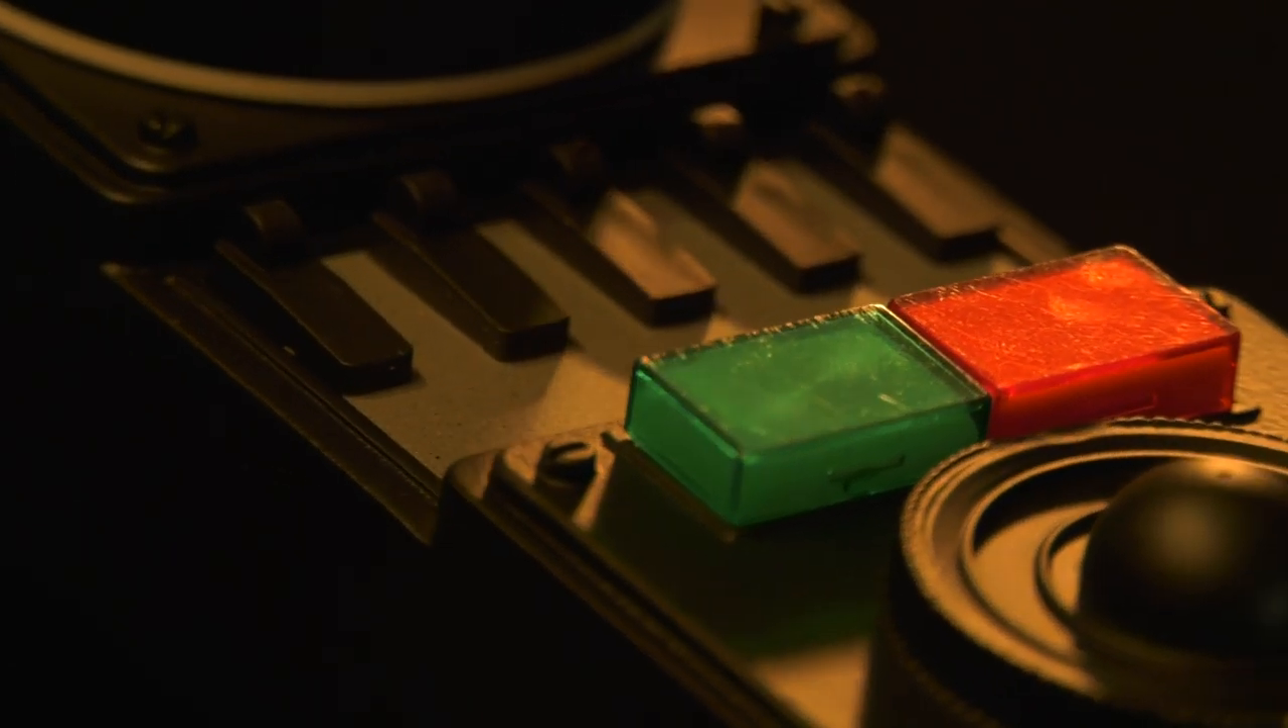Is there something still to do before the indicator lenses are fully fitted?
No.